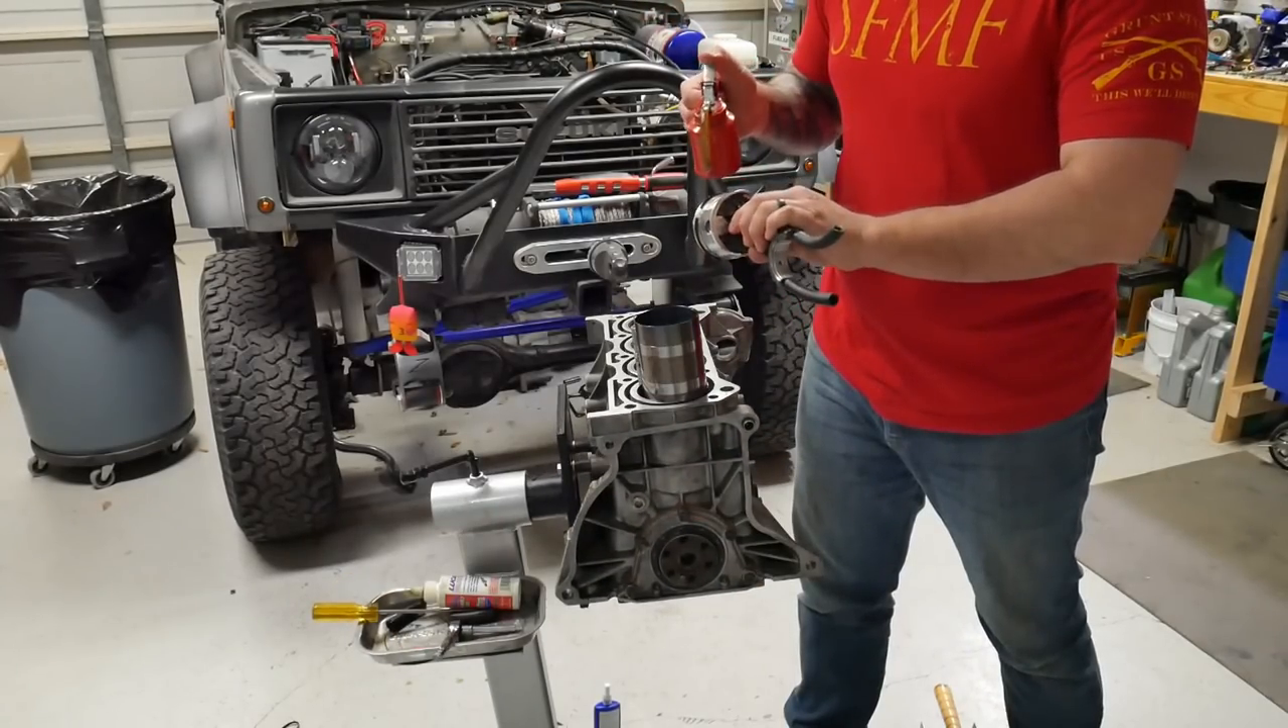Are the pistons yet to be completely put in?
Yes.